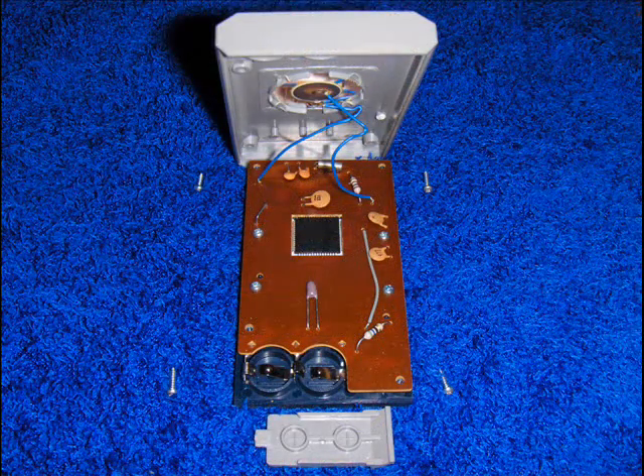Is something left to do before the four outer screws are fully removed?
No.